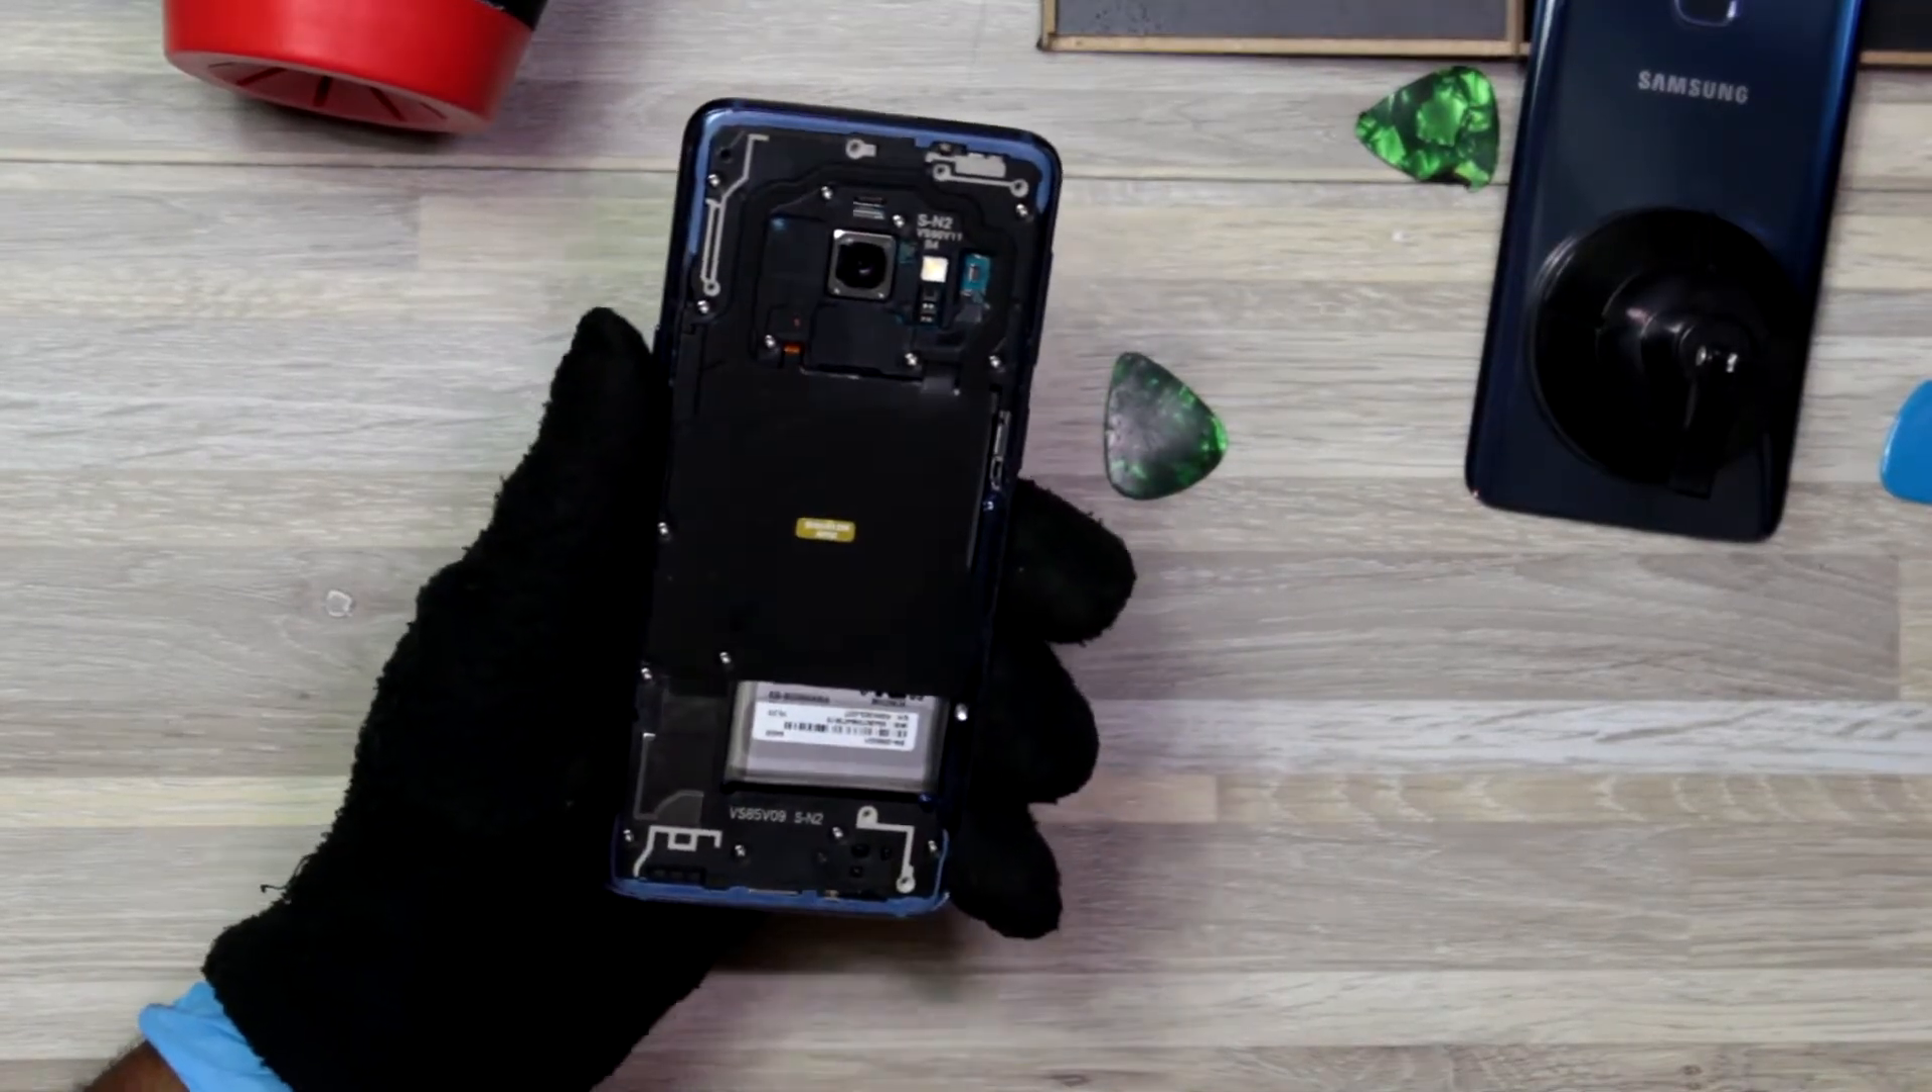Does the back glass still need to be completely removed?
No.